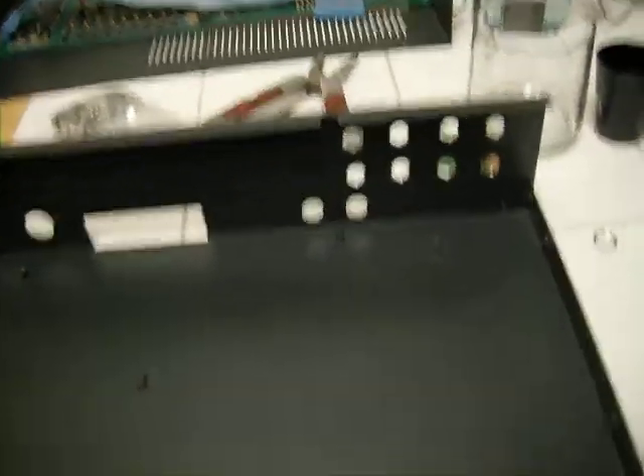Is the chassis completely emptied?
Yes.